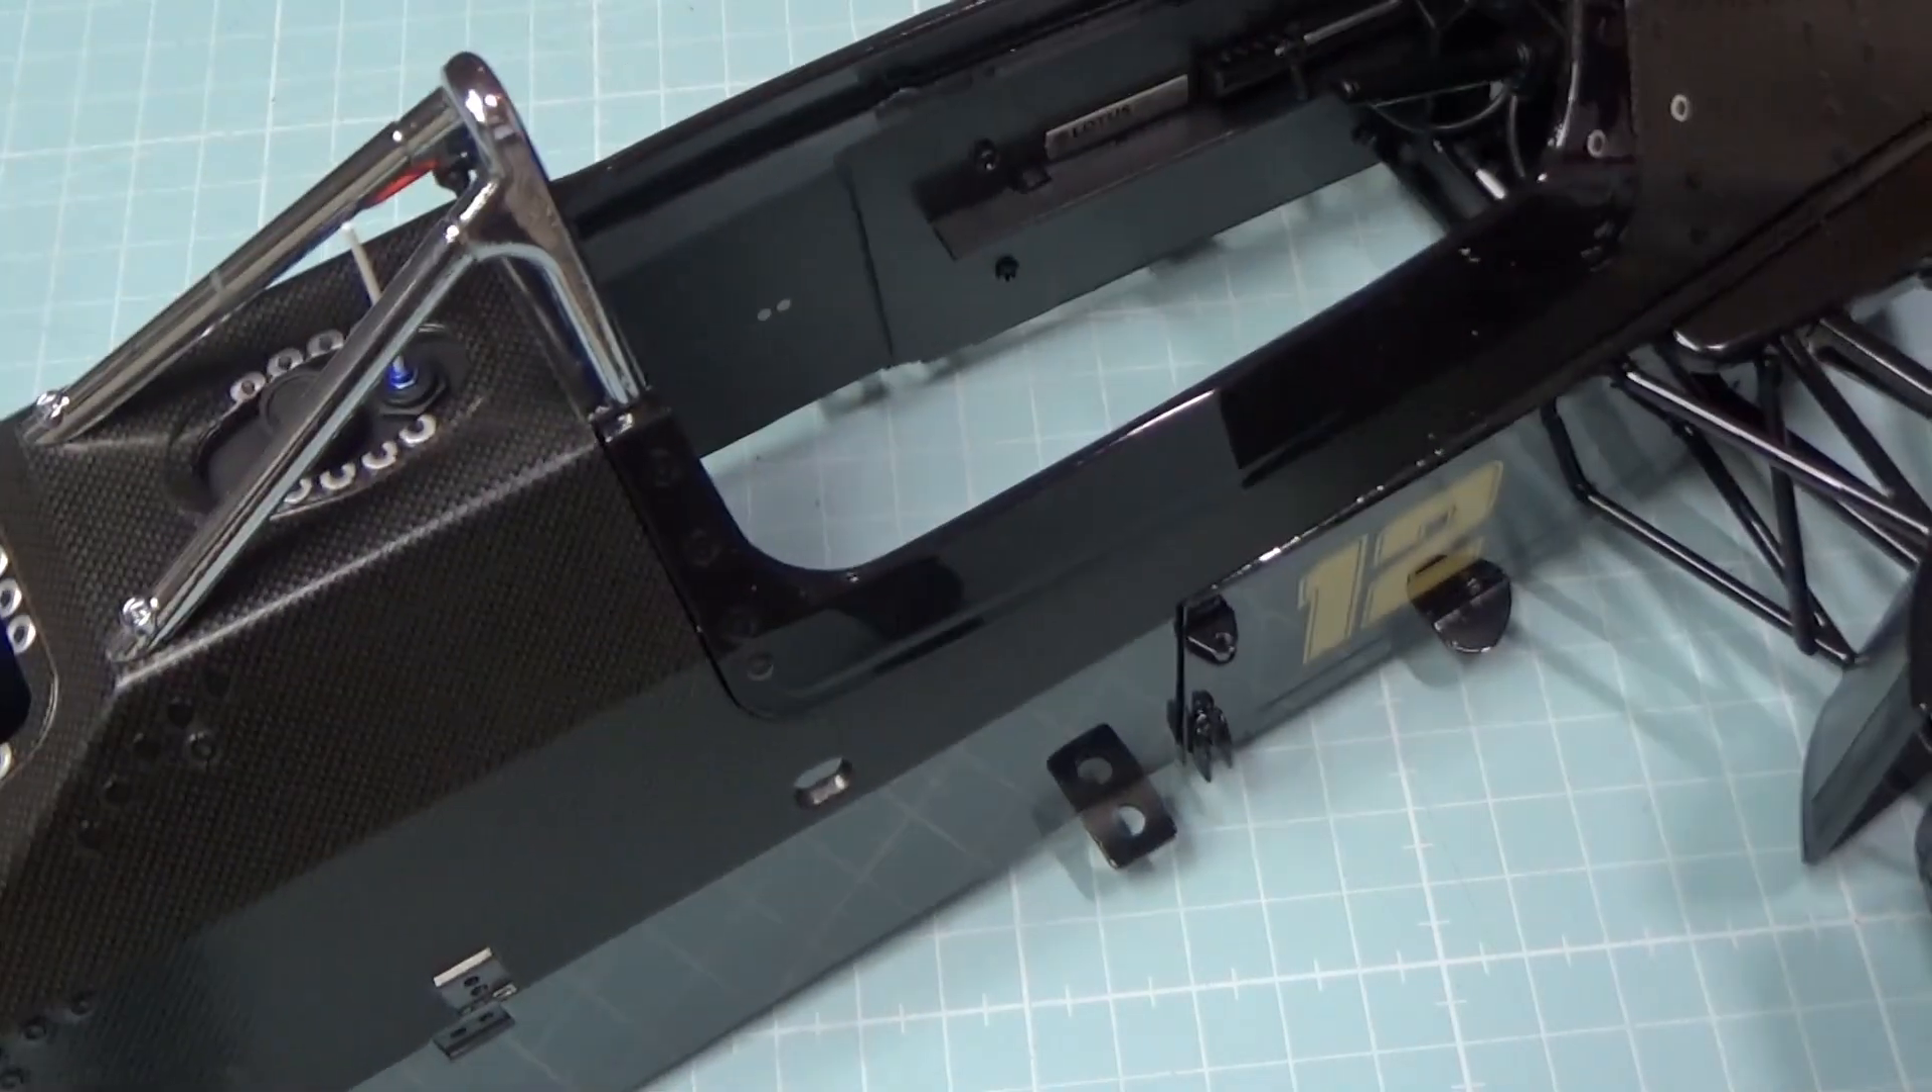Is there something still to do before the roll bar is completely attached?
No.